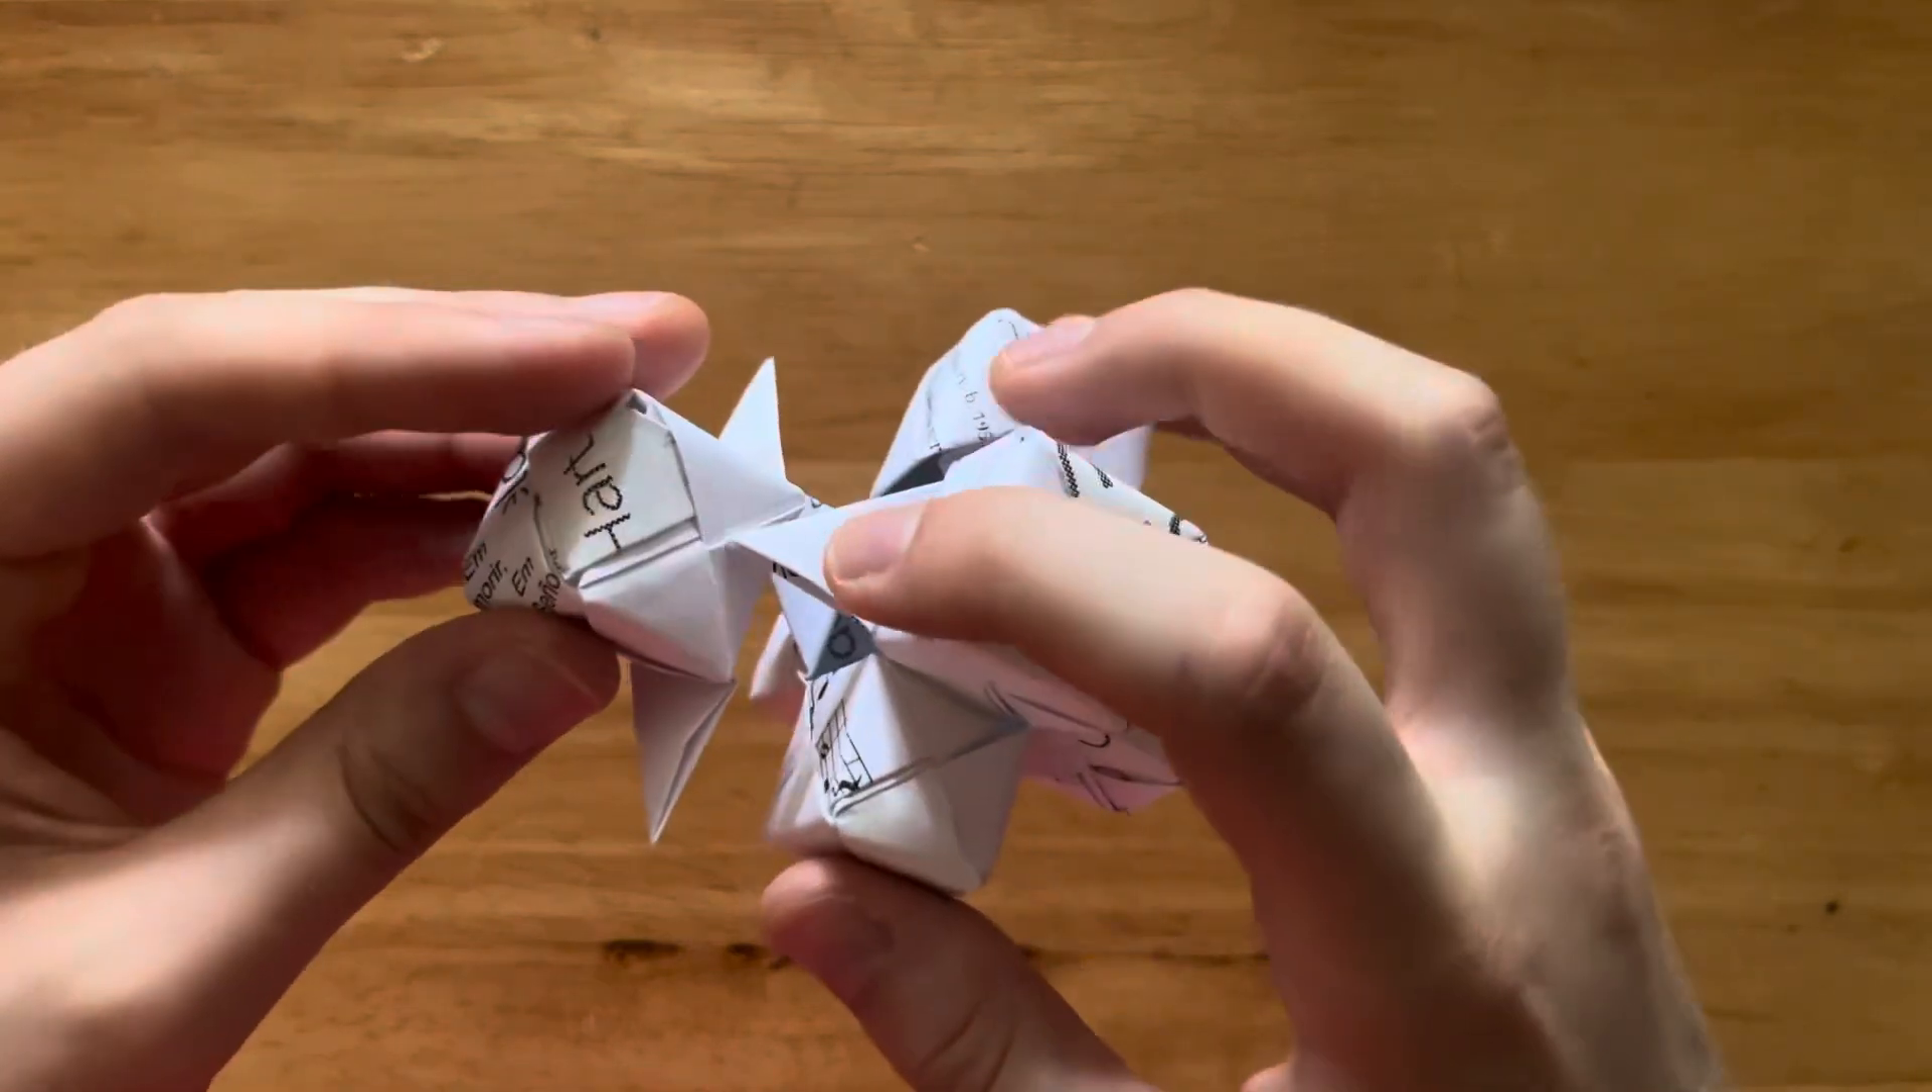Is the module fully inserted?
No.